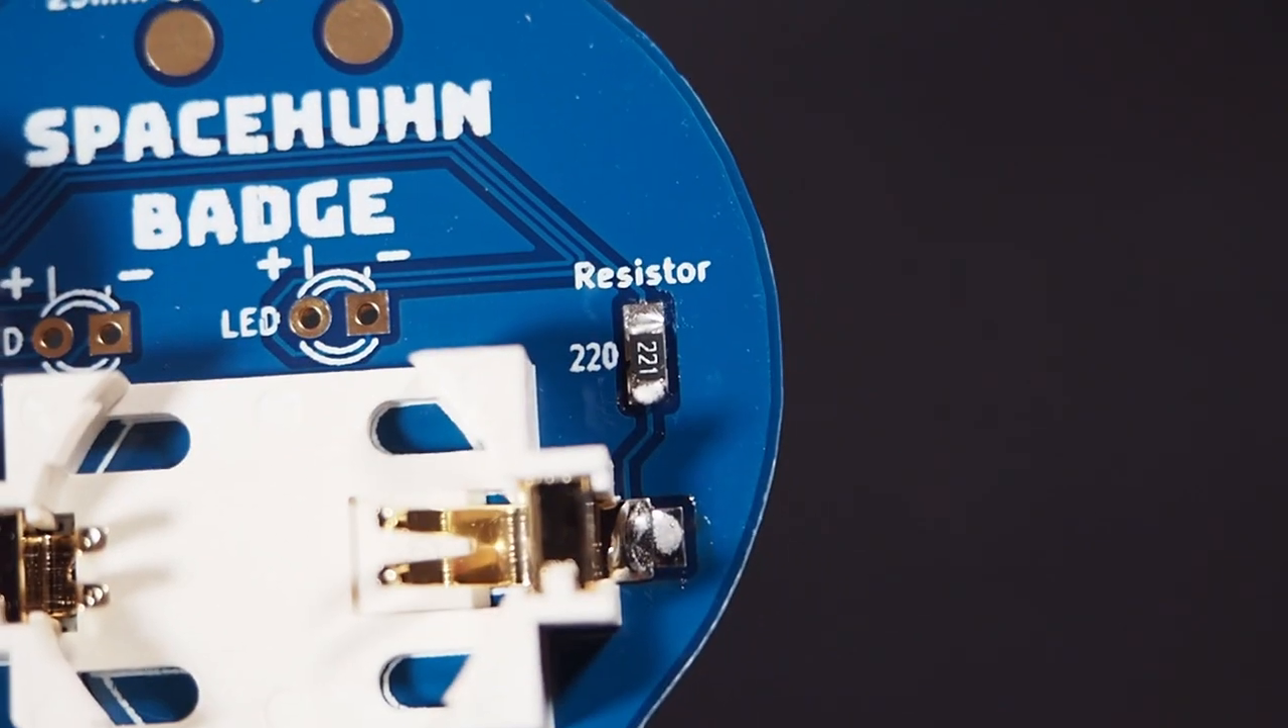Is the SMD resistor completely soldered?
Yes.